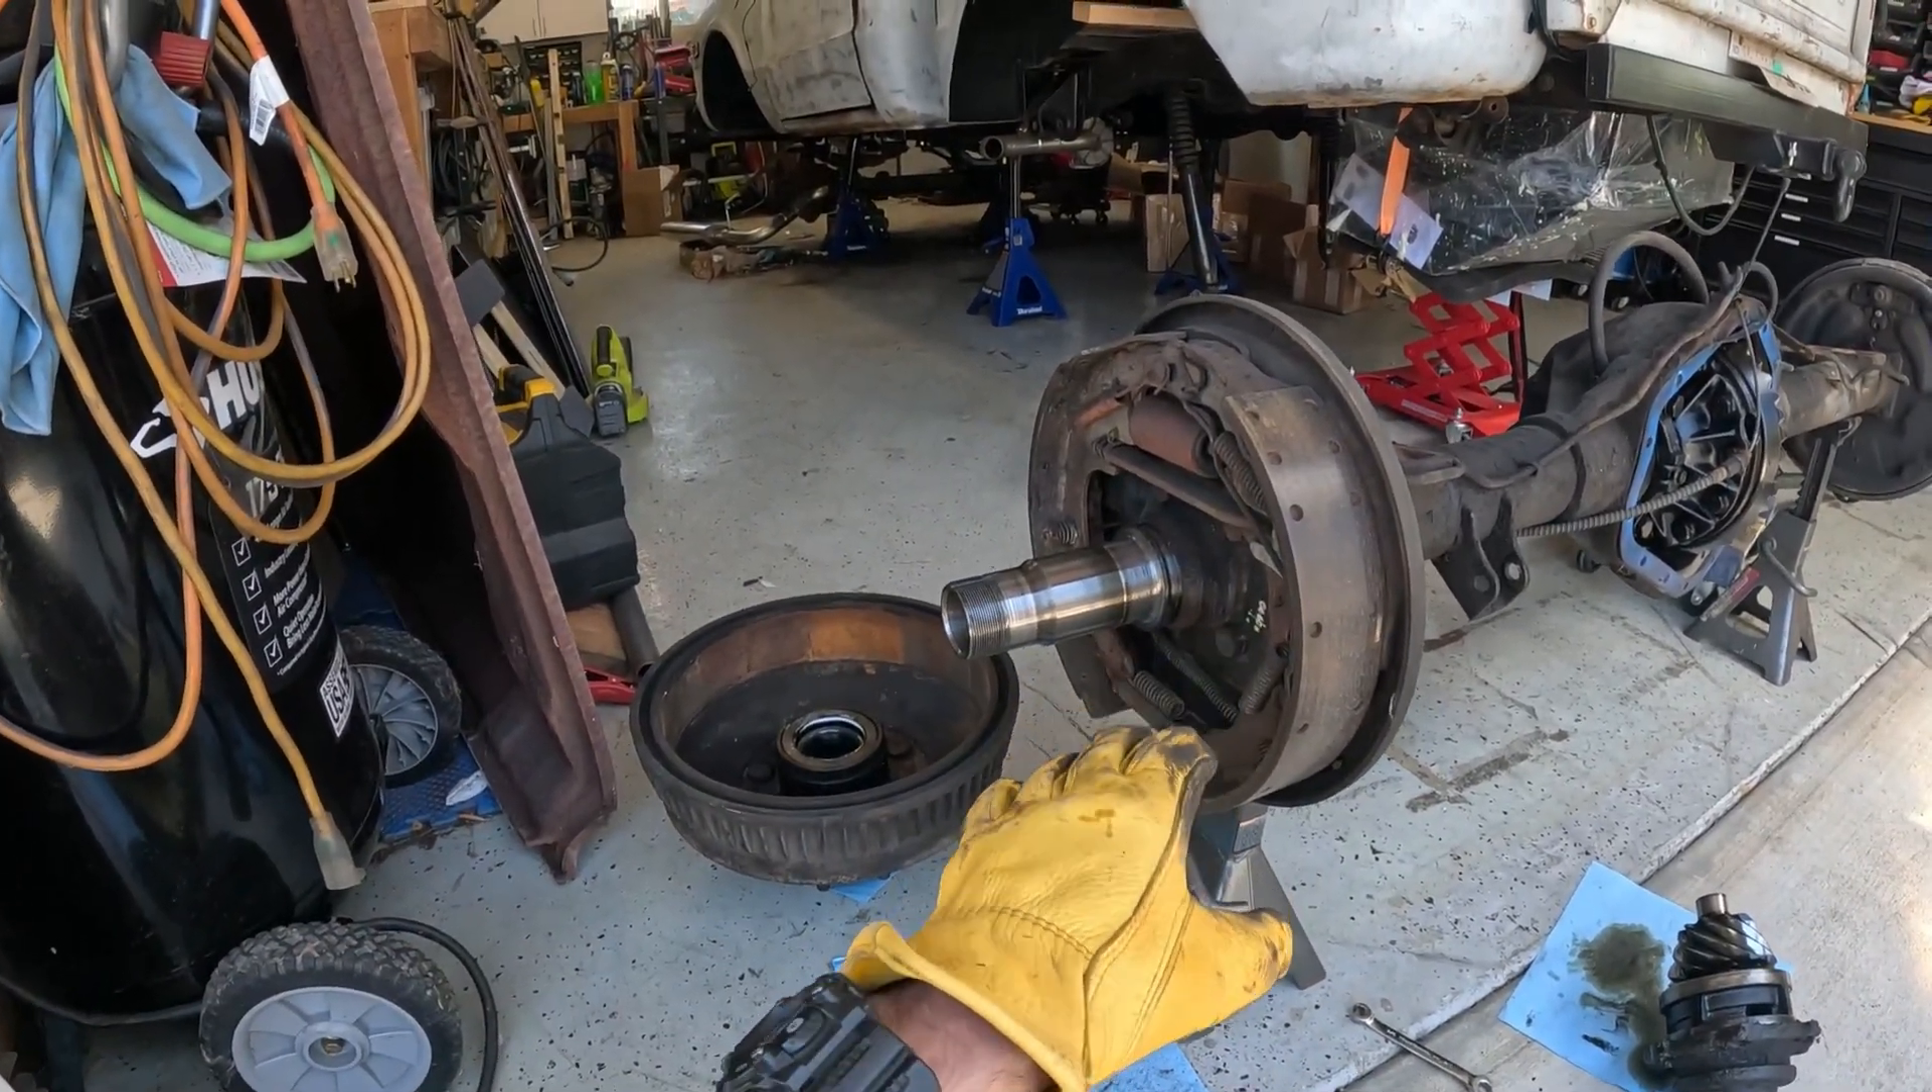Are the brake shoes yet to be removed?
Yes.